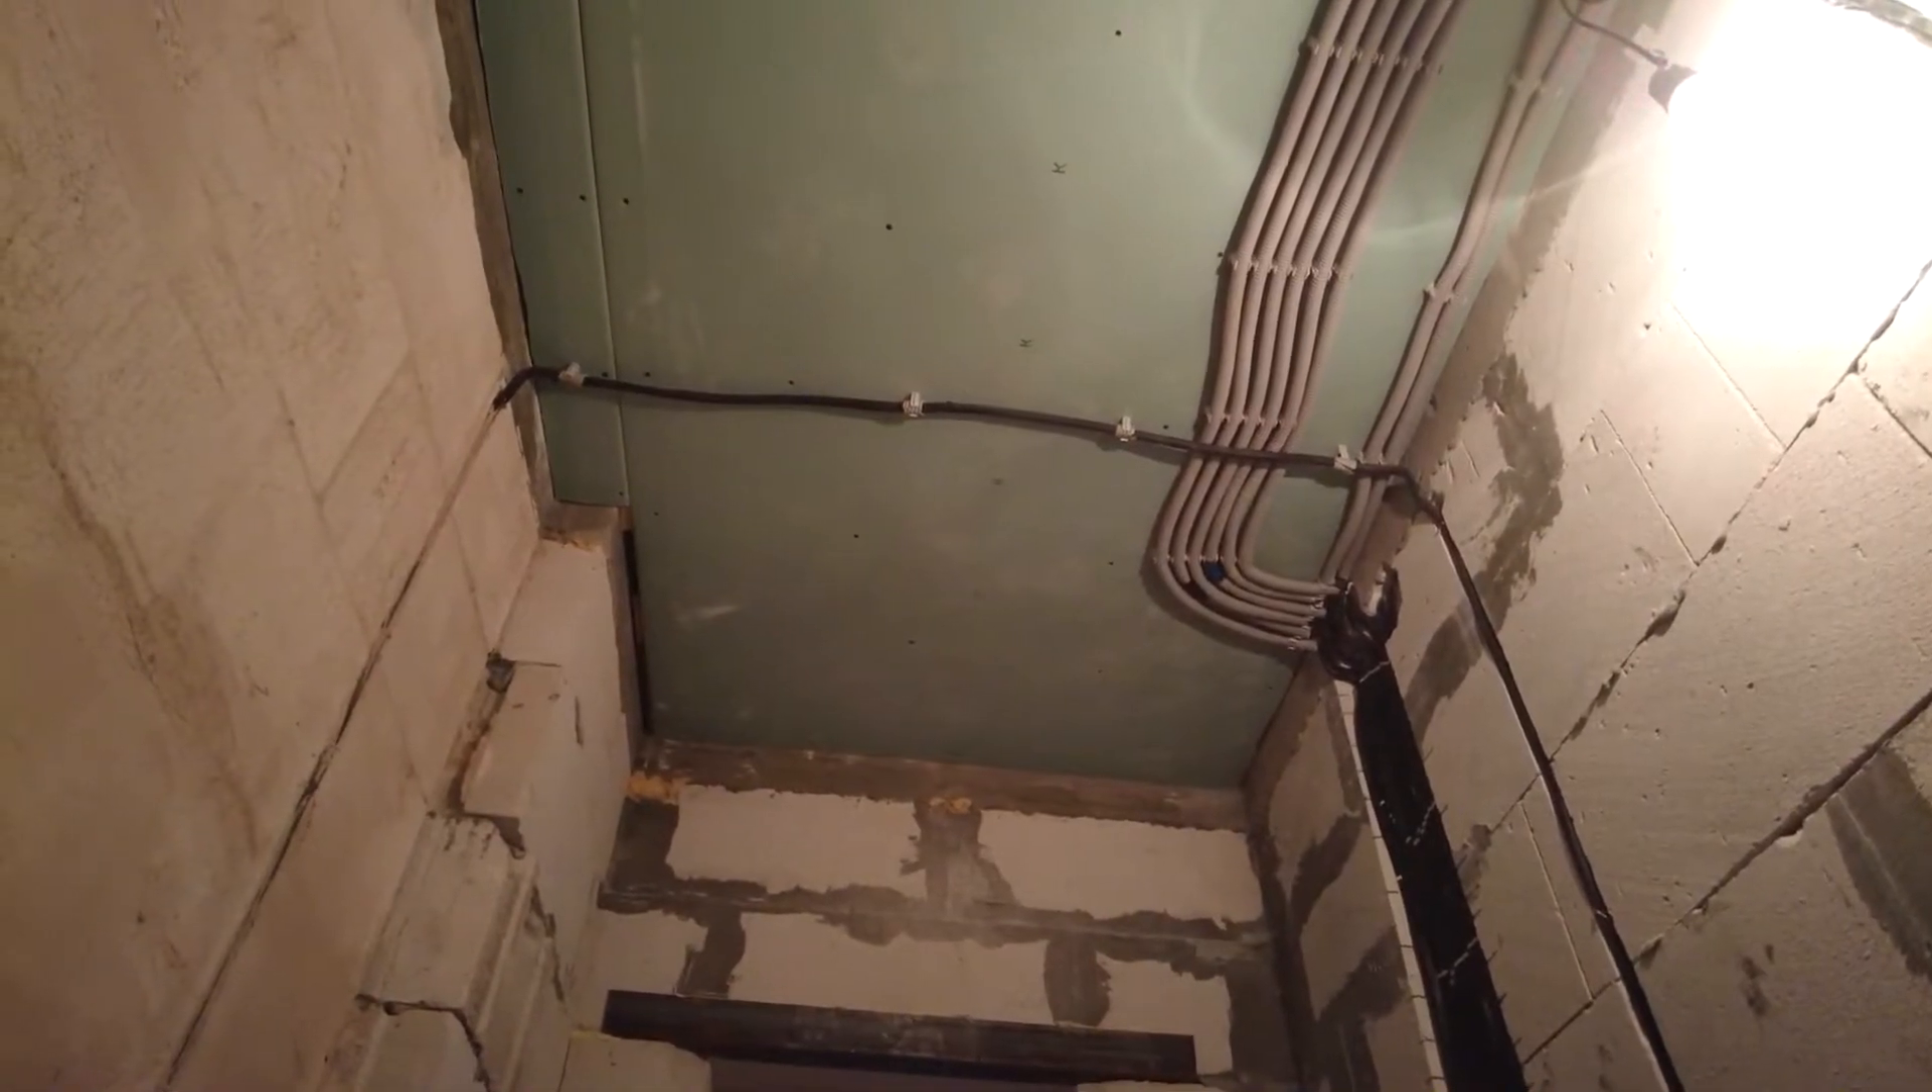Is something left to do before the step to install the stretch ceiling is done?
Yes.